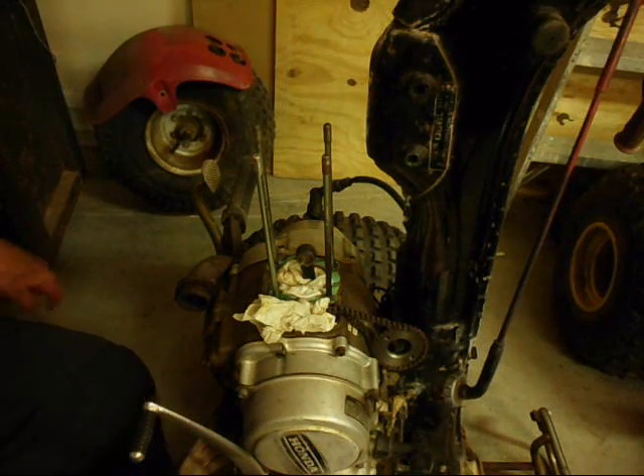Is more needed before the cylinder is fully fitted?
Yes.